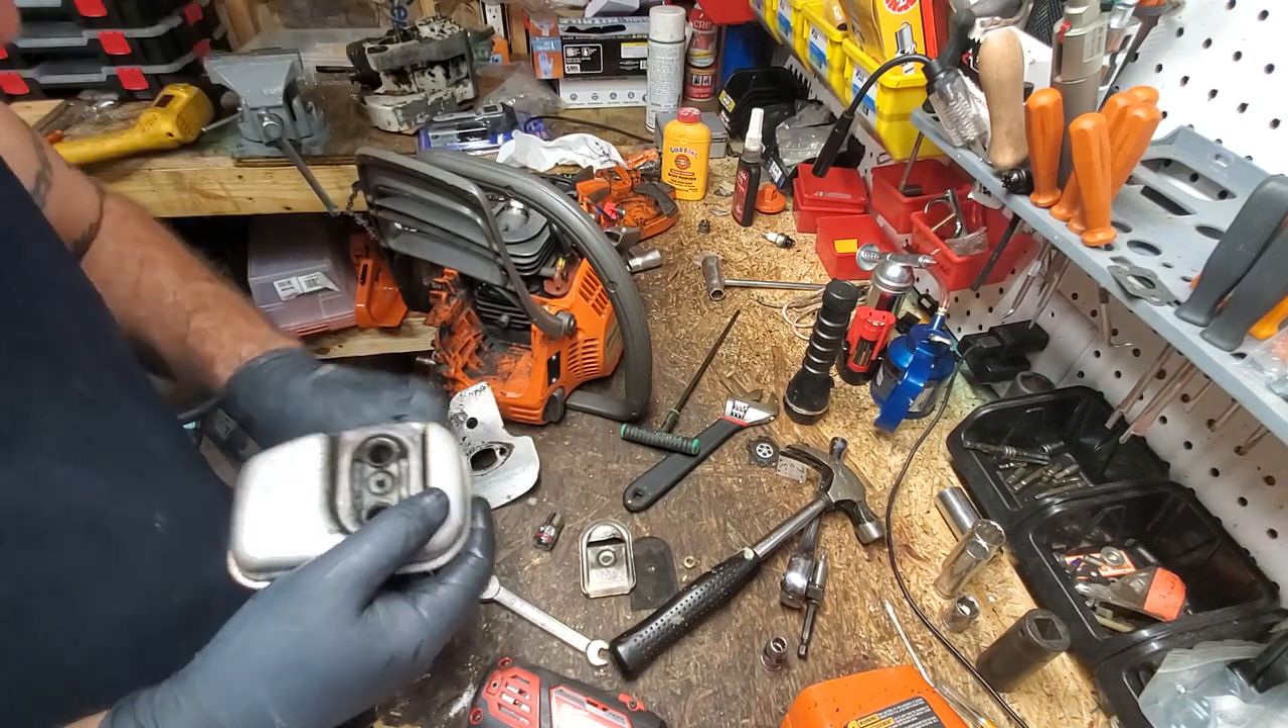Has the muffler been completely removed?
Yes.